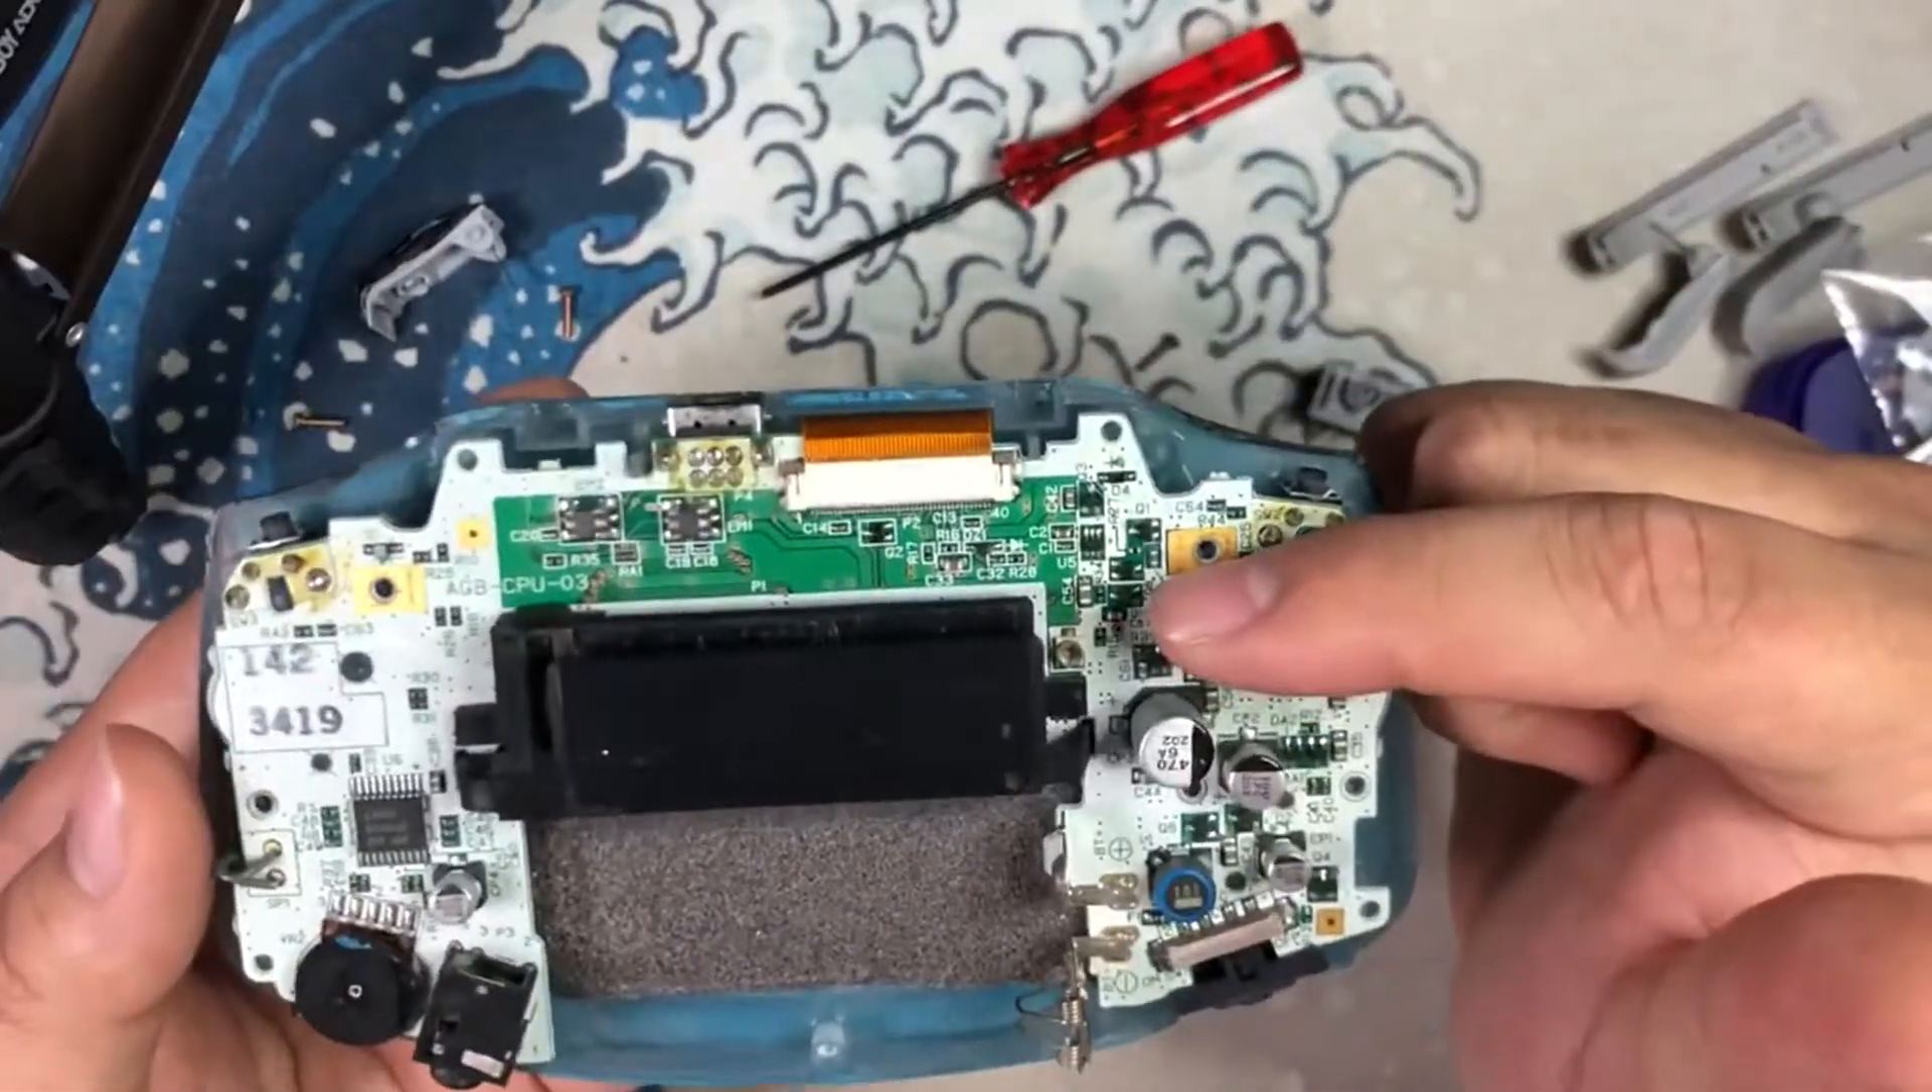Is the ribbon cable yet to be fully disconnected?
Yes.